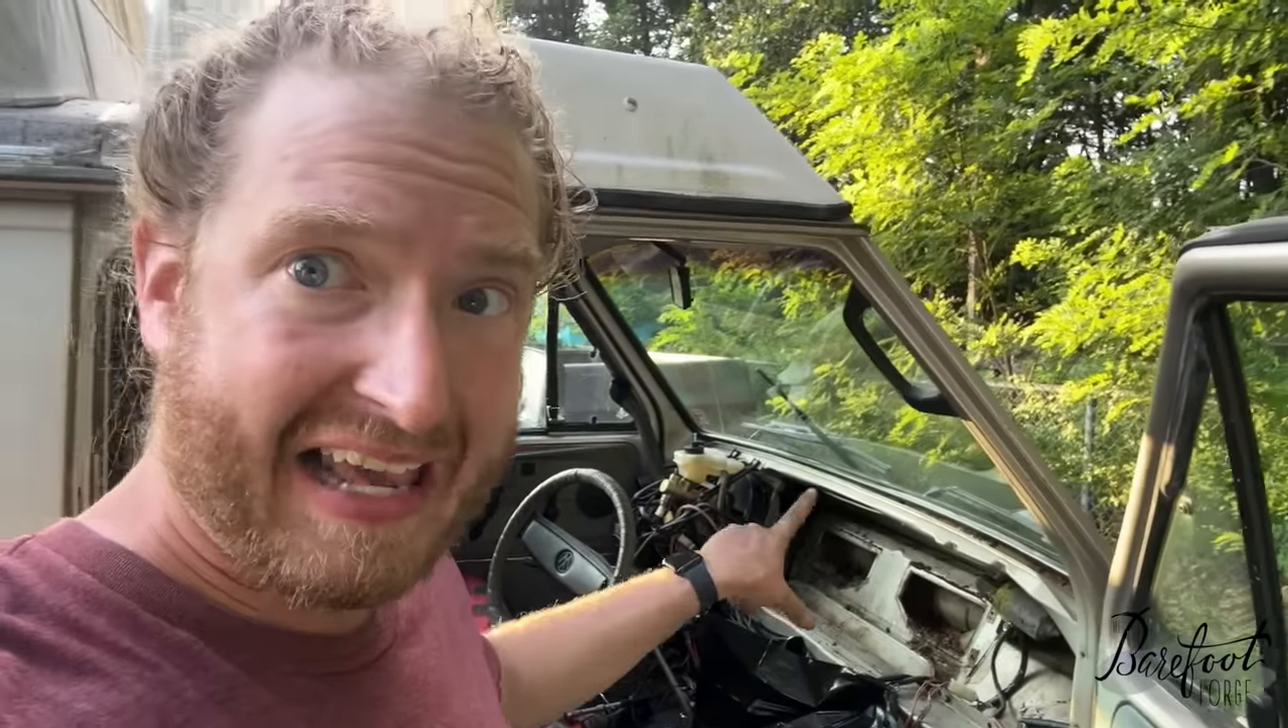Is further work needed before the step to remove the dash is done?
No.